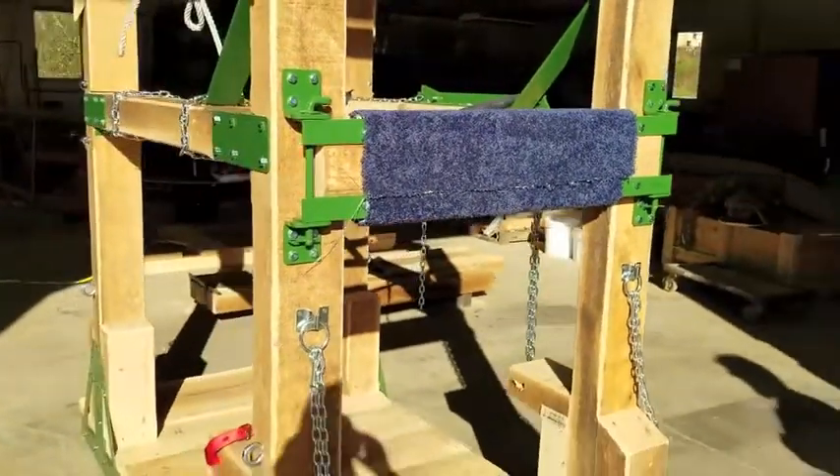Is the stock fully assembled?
Yes.